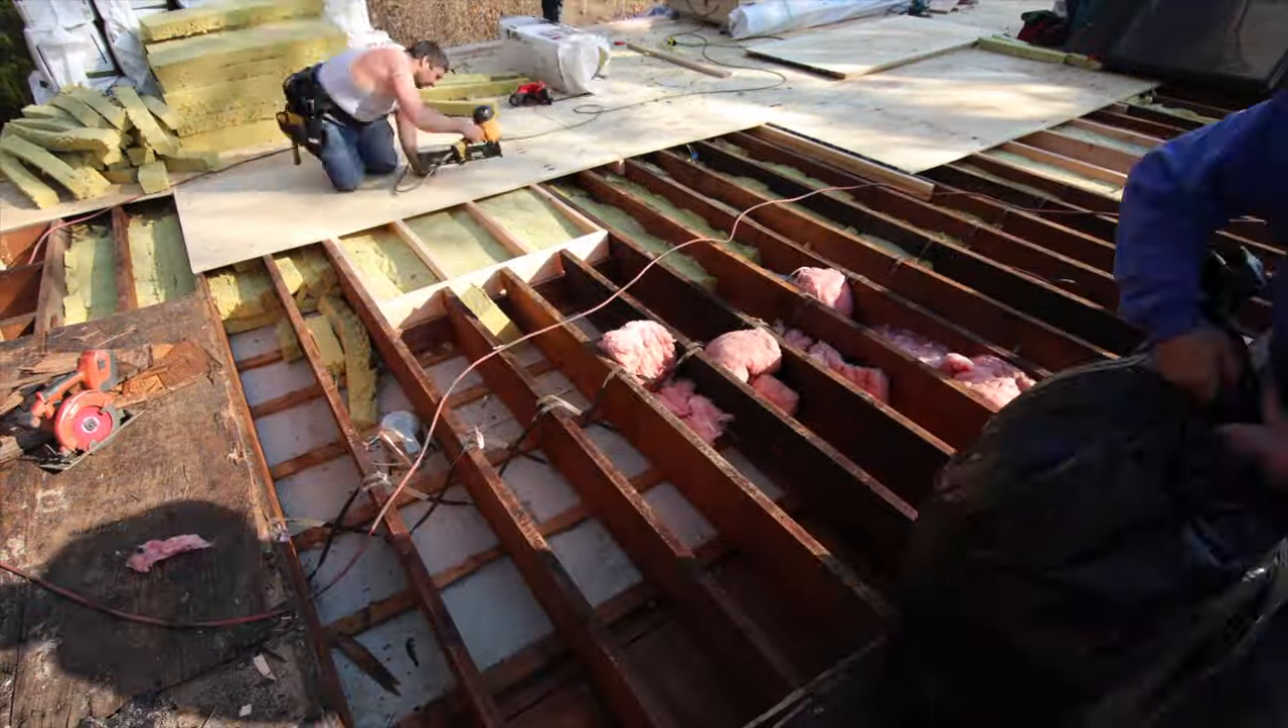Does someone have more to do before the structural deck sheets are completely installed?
Yes.